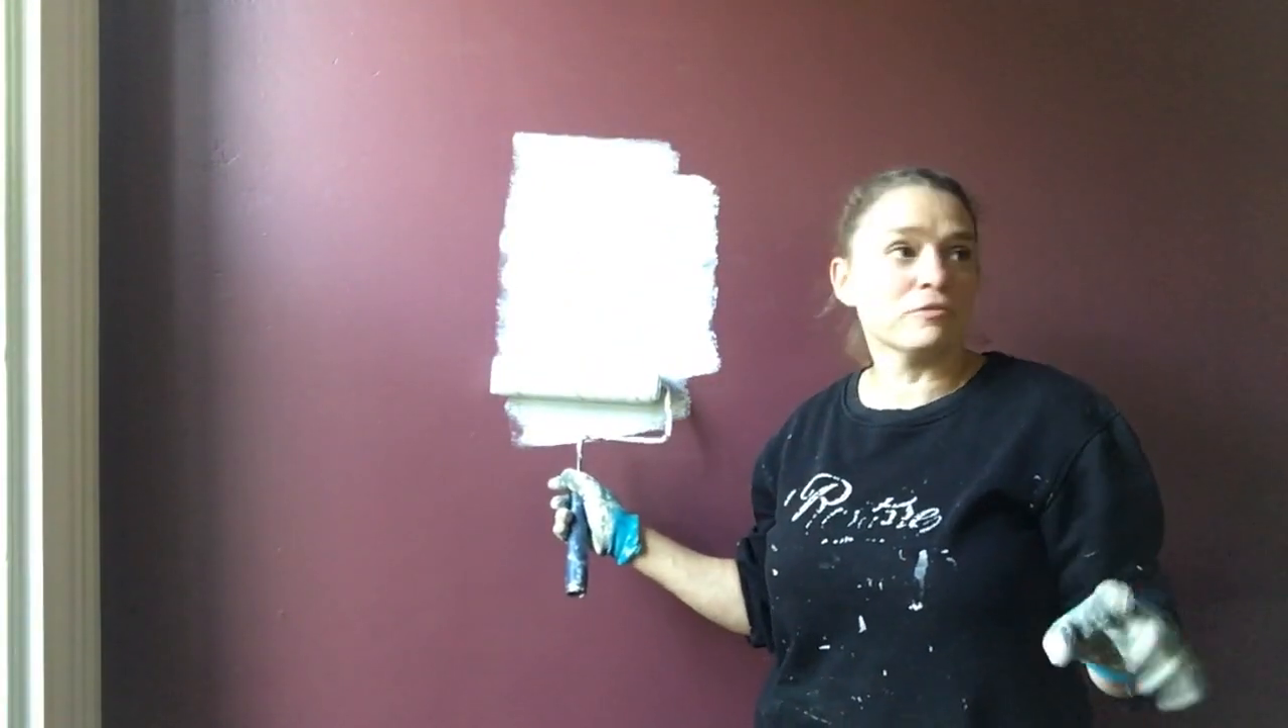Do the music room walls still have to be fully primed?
Yes.